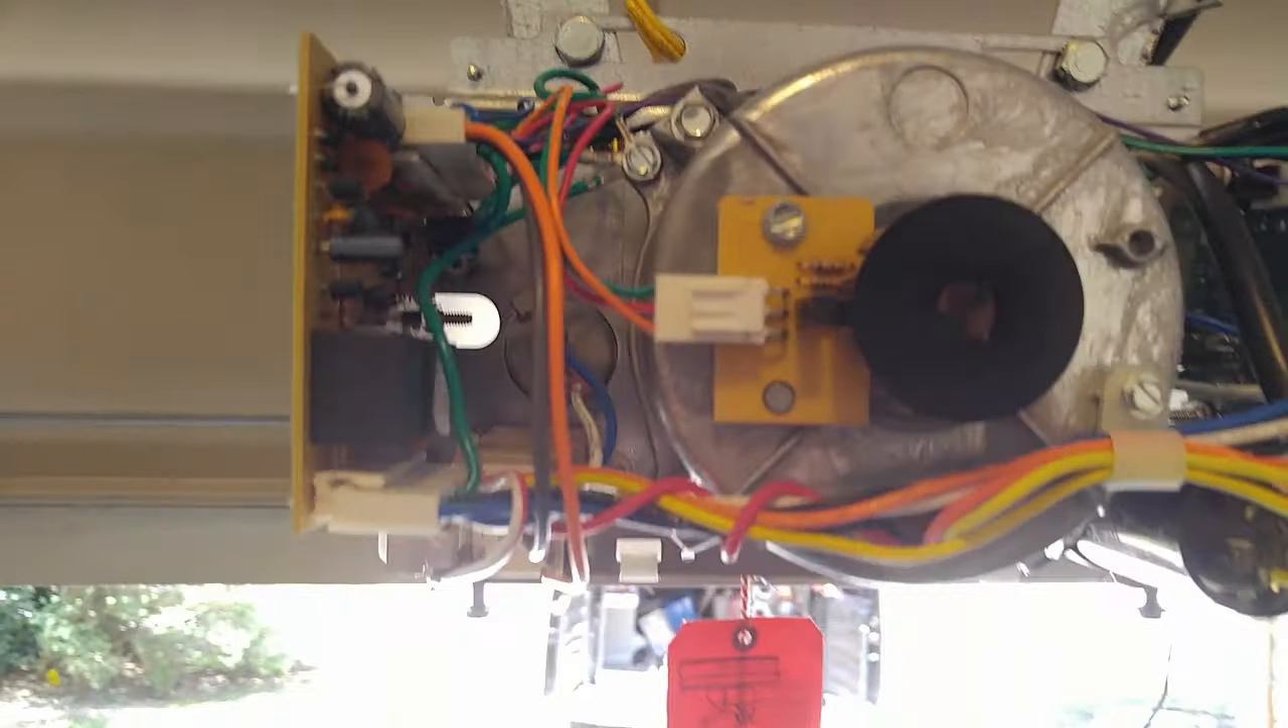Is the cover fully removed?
Yes.